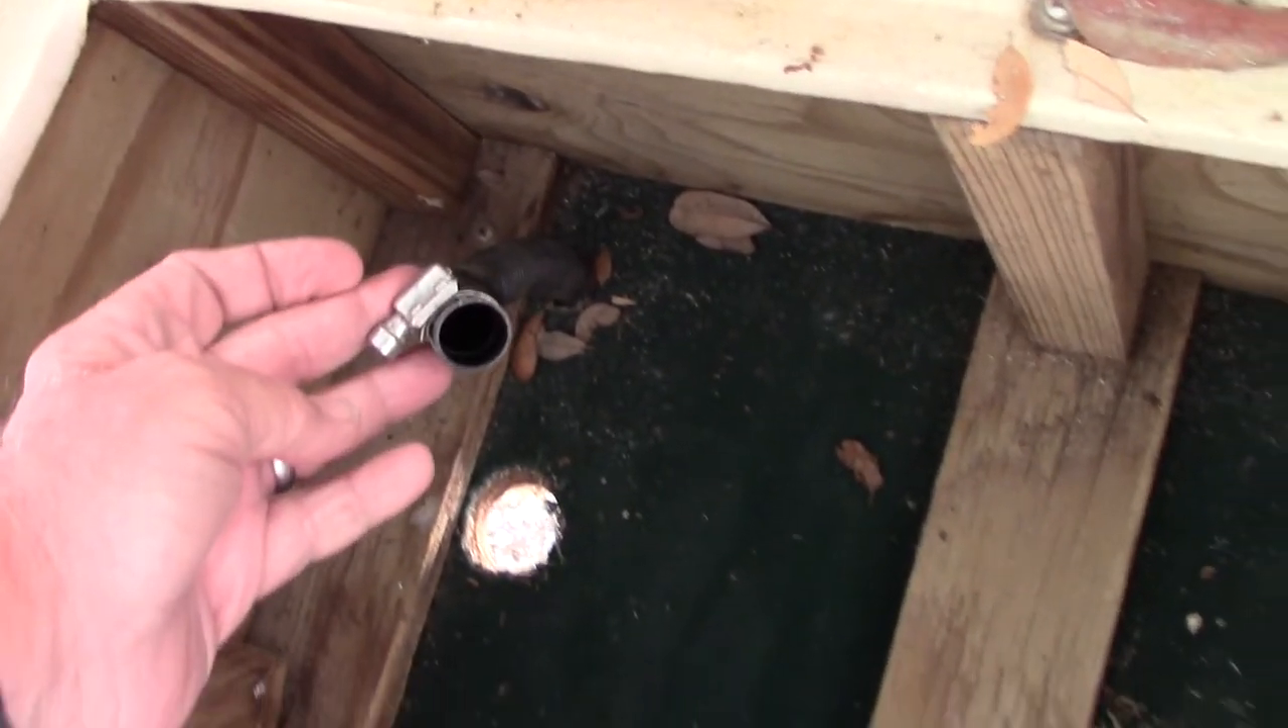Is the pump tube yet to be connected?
Yes.